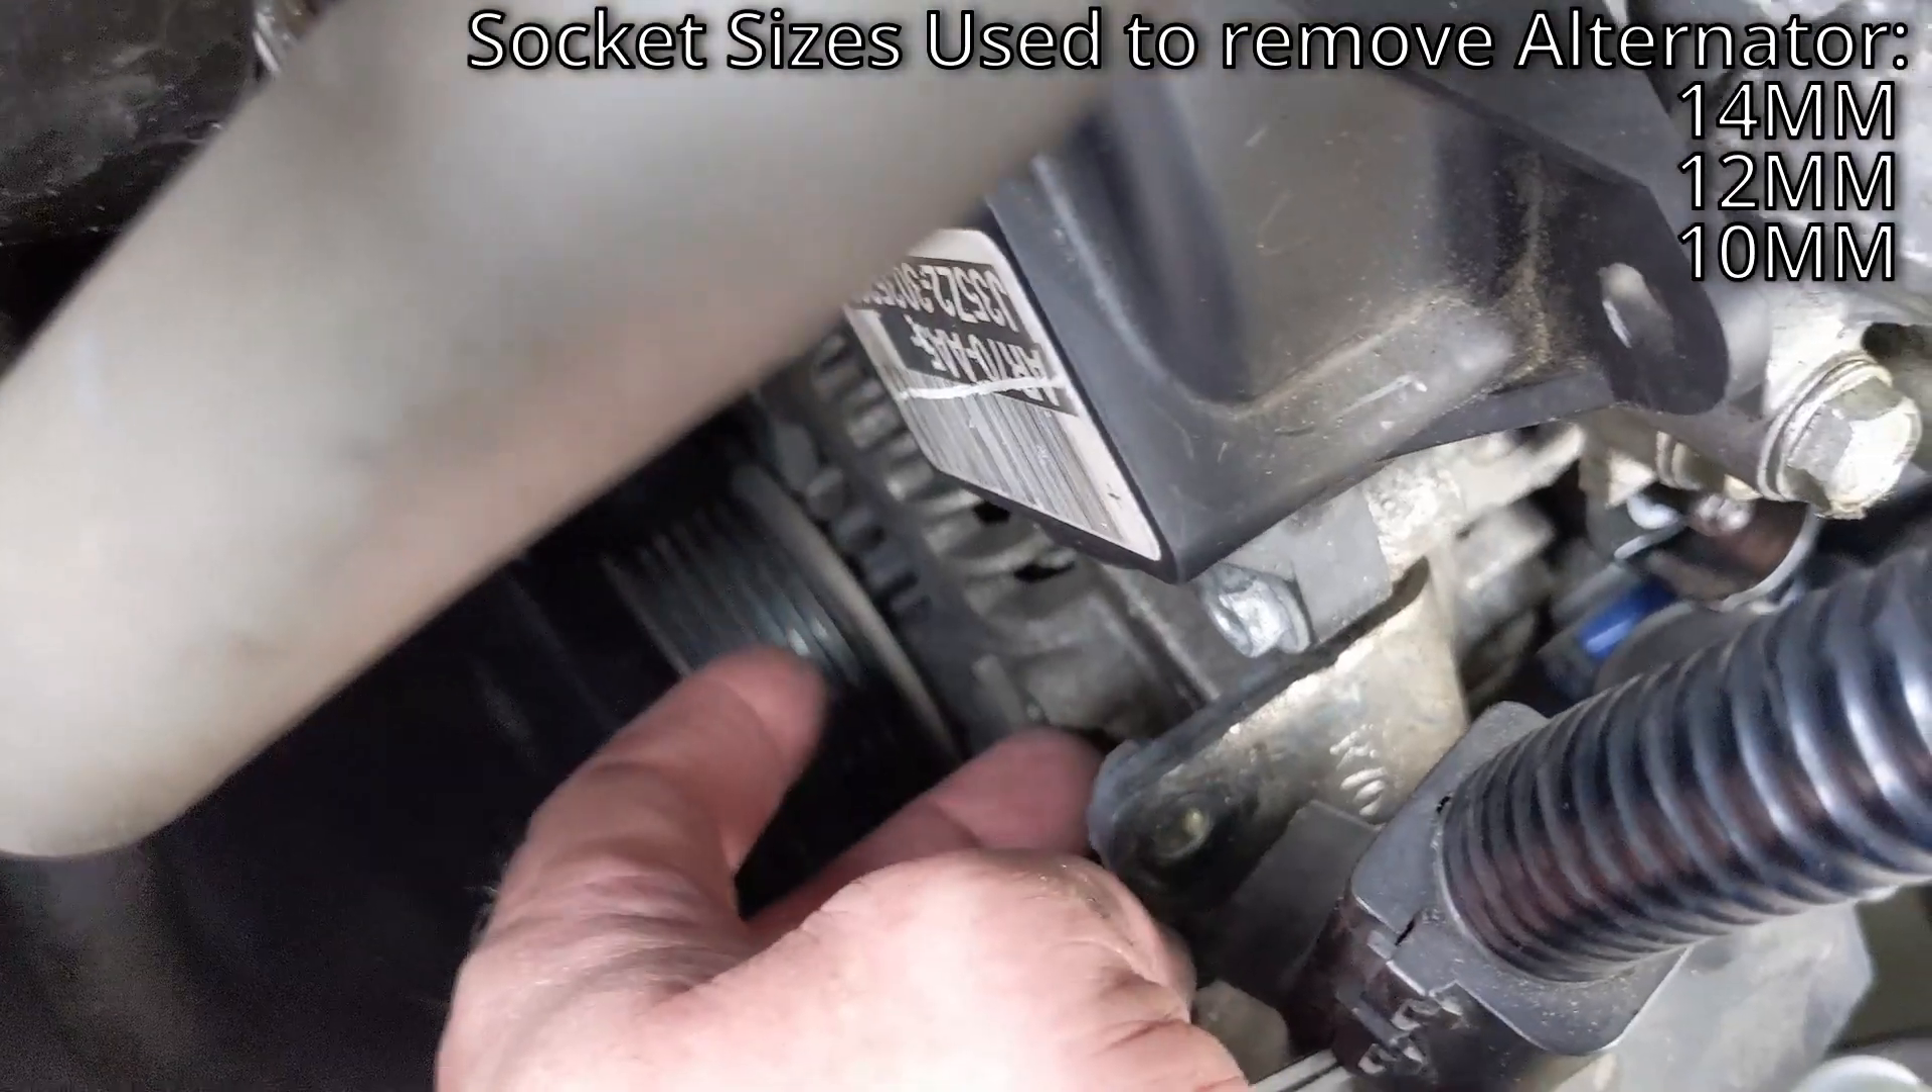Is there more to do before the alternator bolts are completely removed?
Yes.